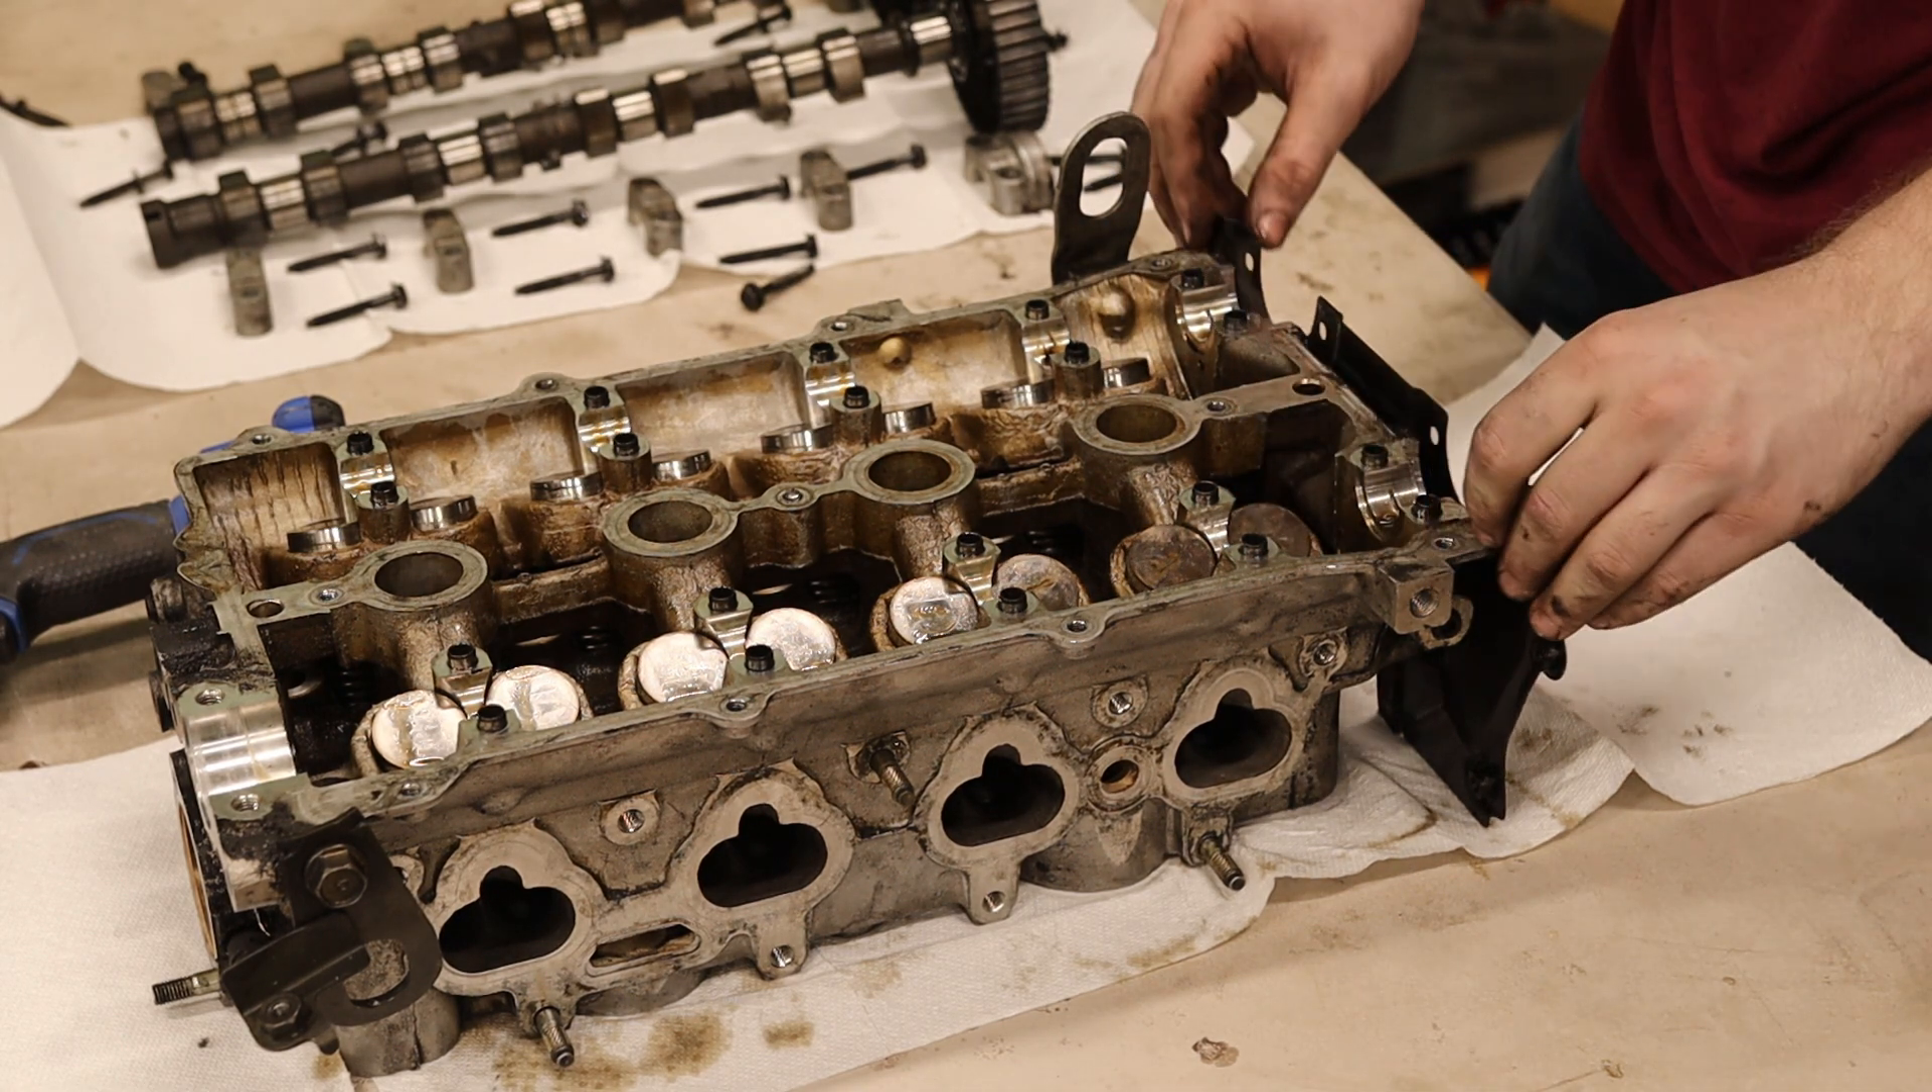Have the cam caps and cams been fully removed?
Yes.